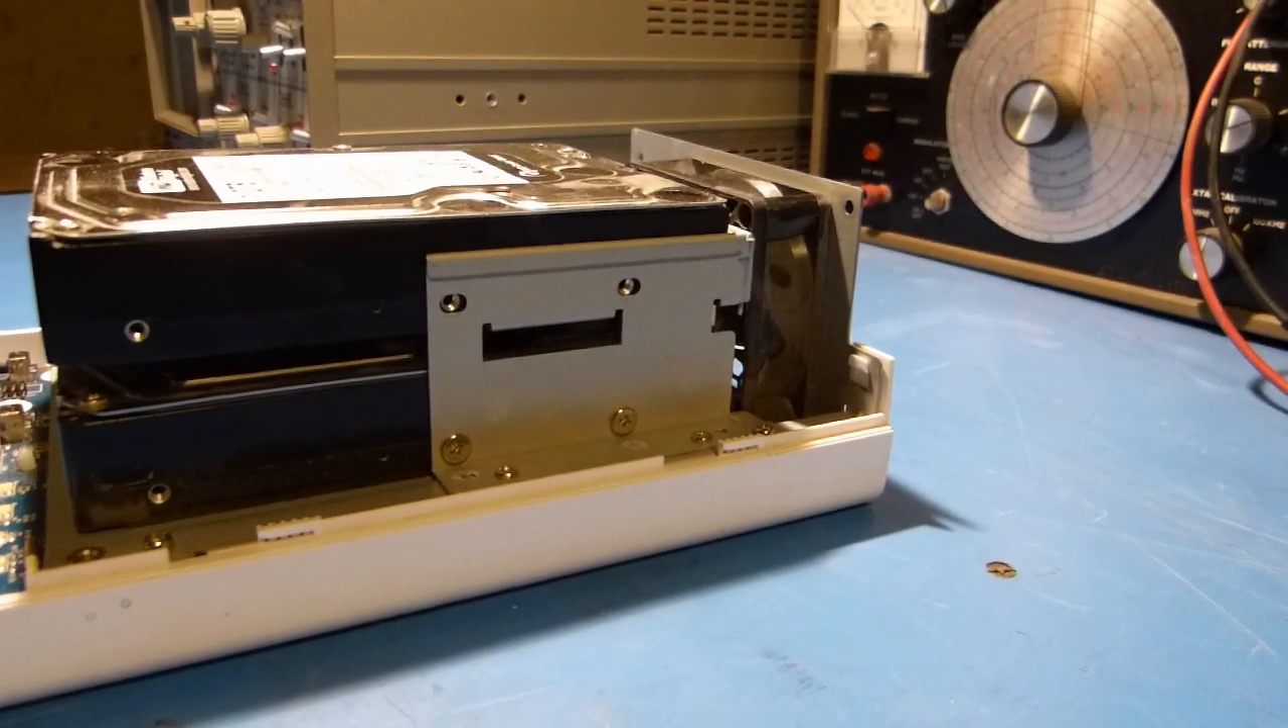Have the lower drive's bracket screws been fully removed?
No.